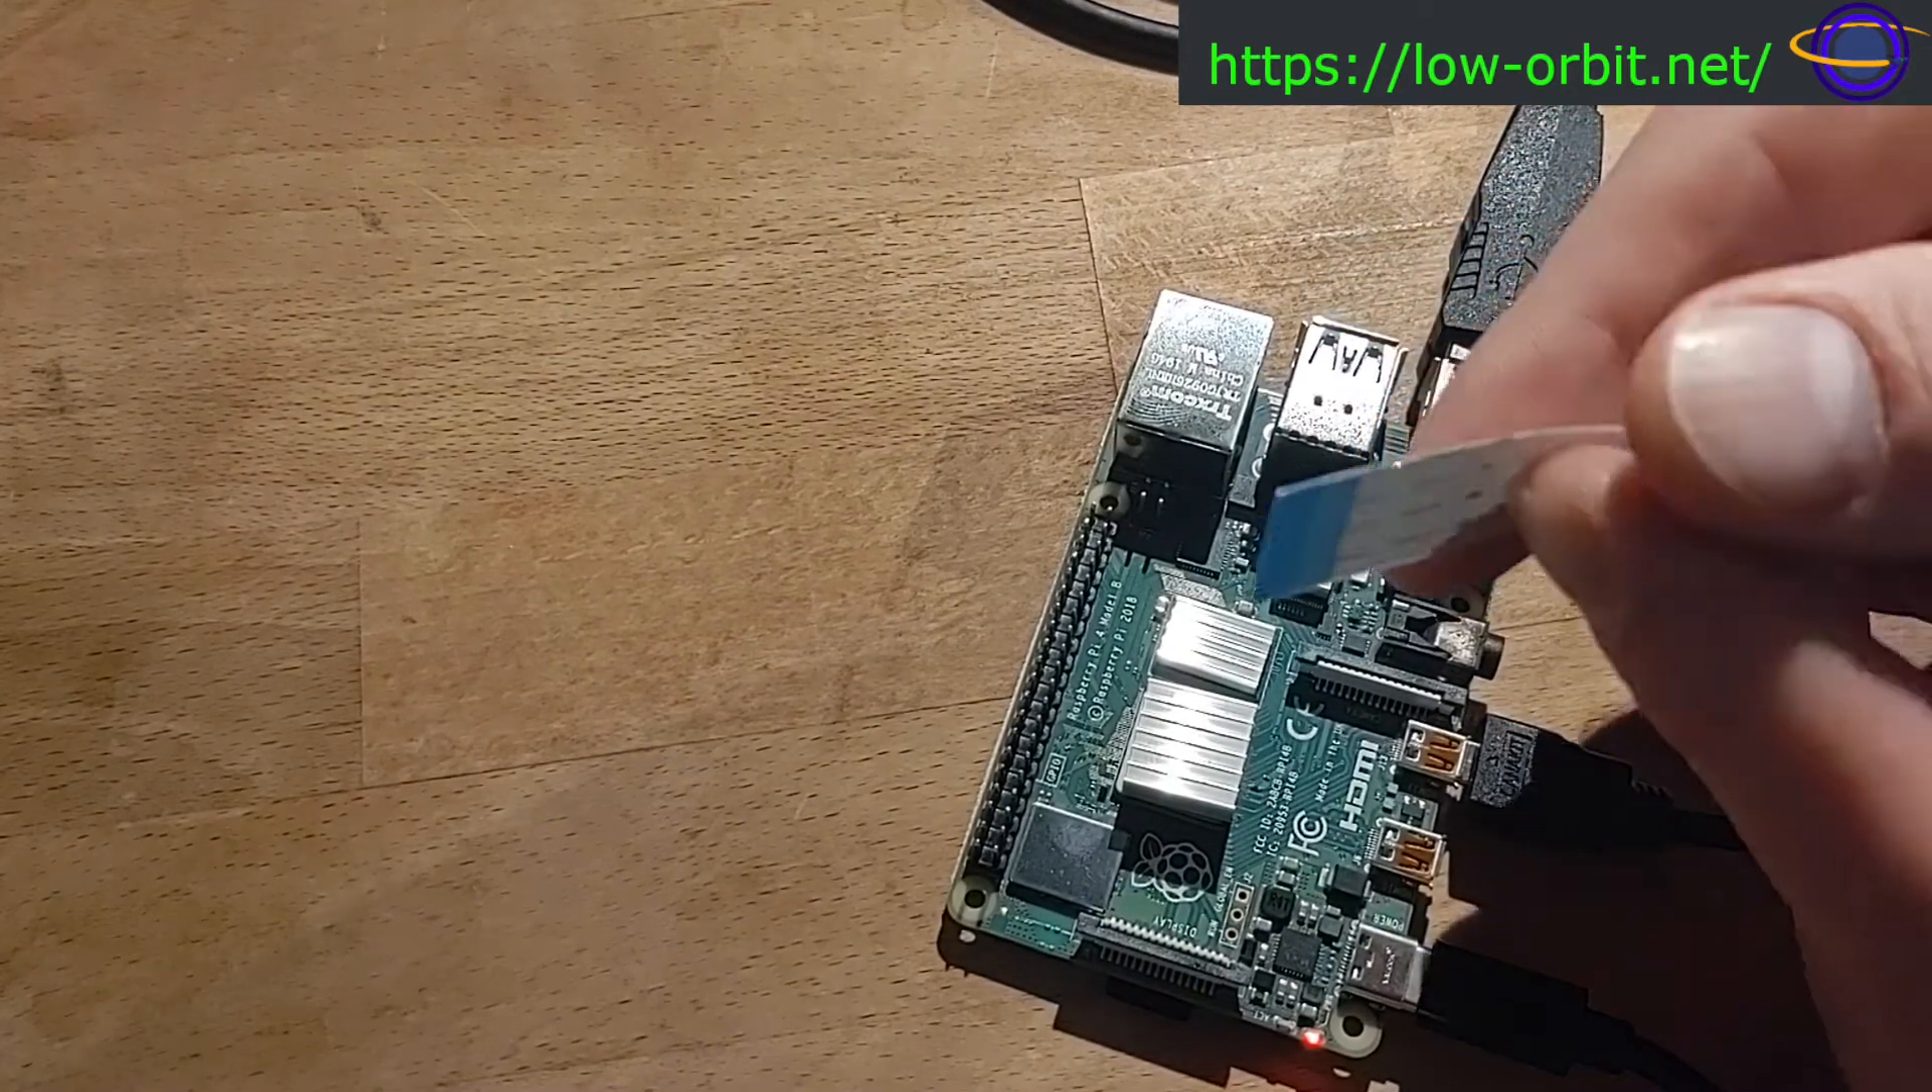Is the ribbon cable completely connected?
No.